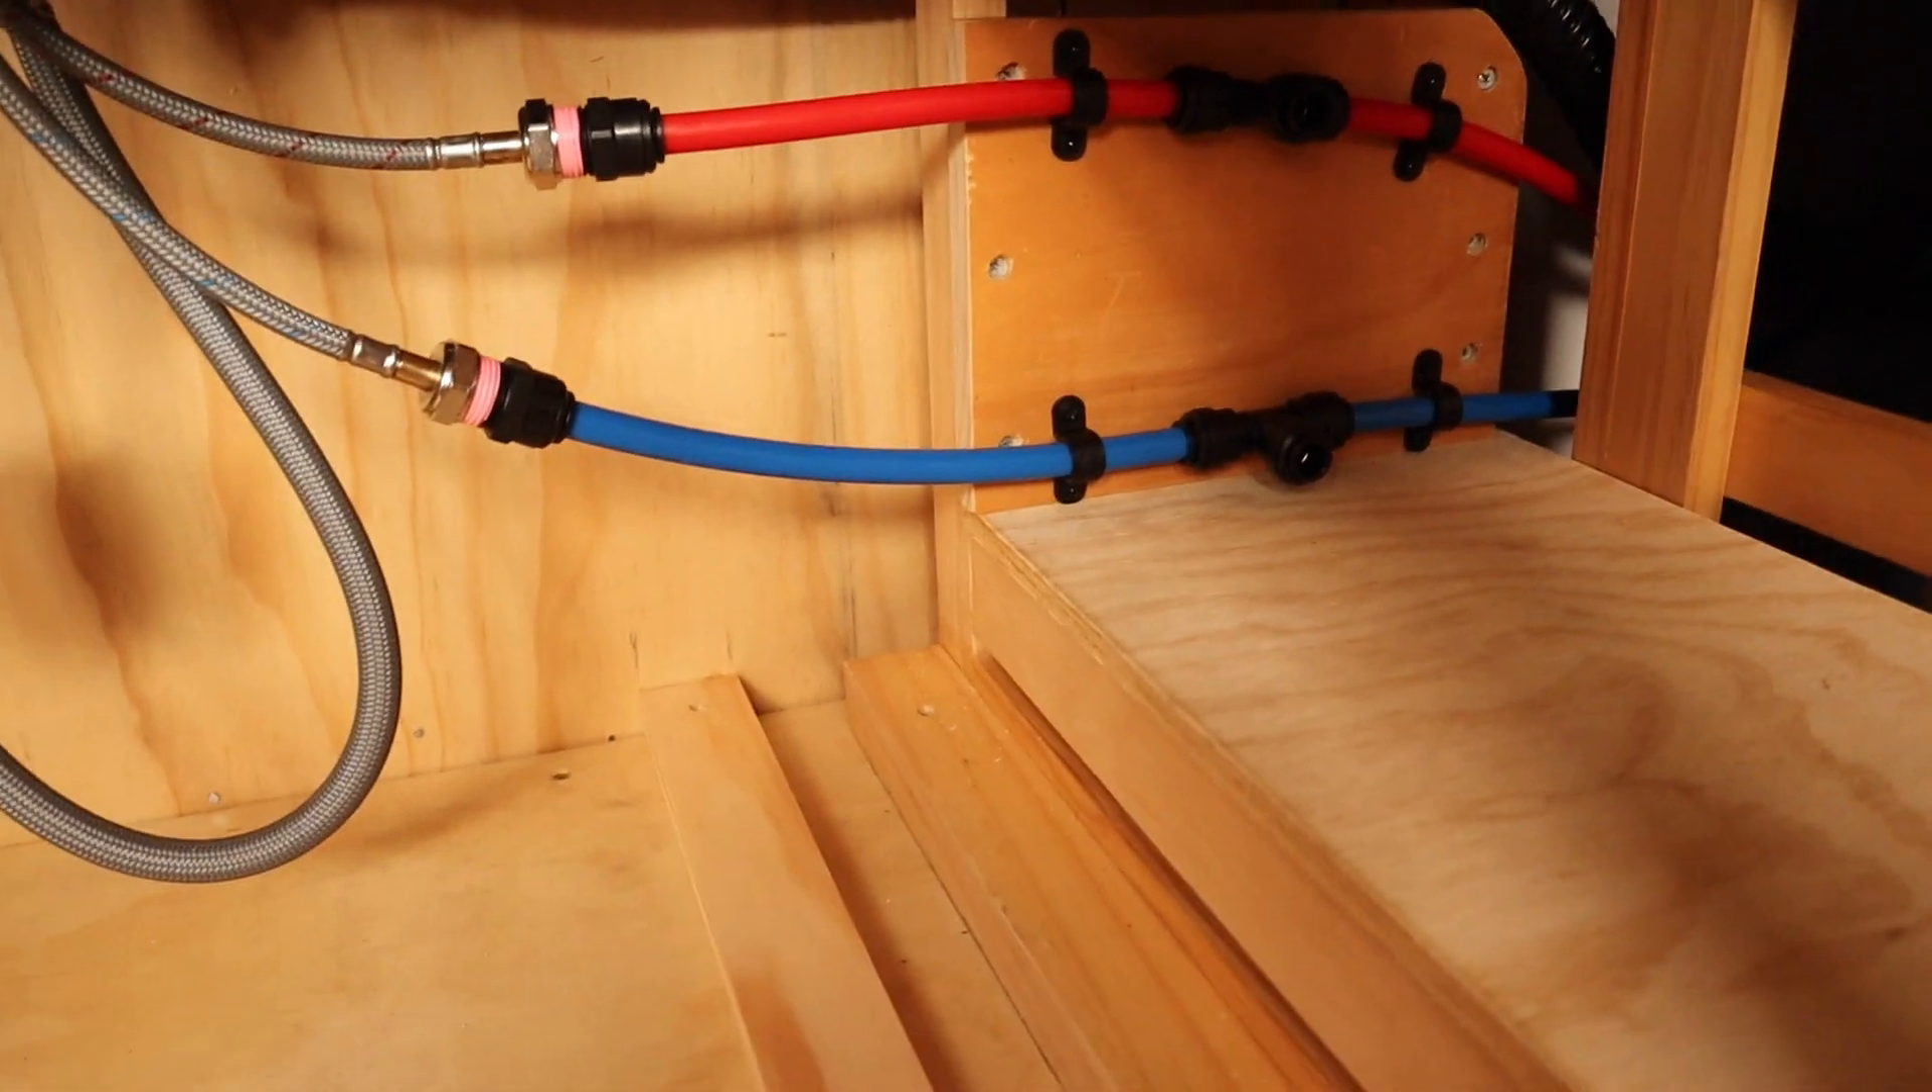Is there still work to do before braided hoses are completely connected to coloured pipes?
No.